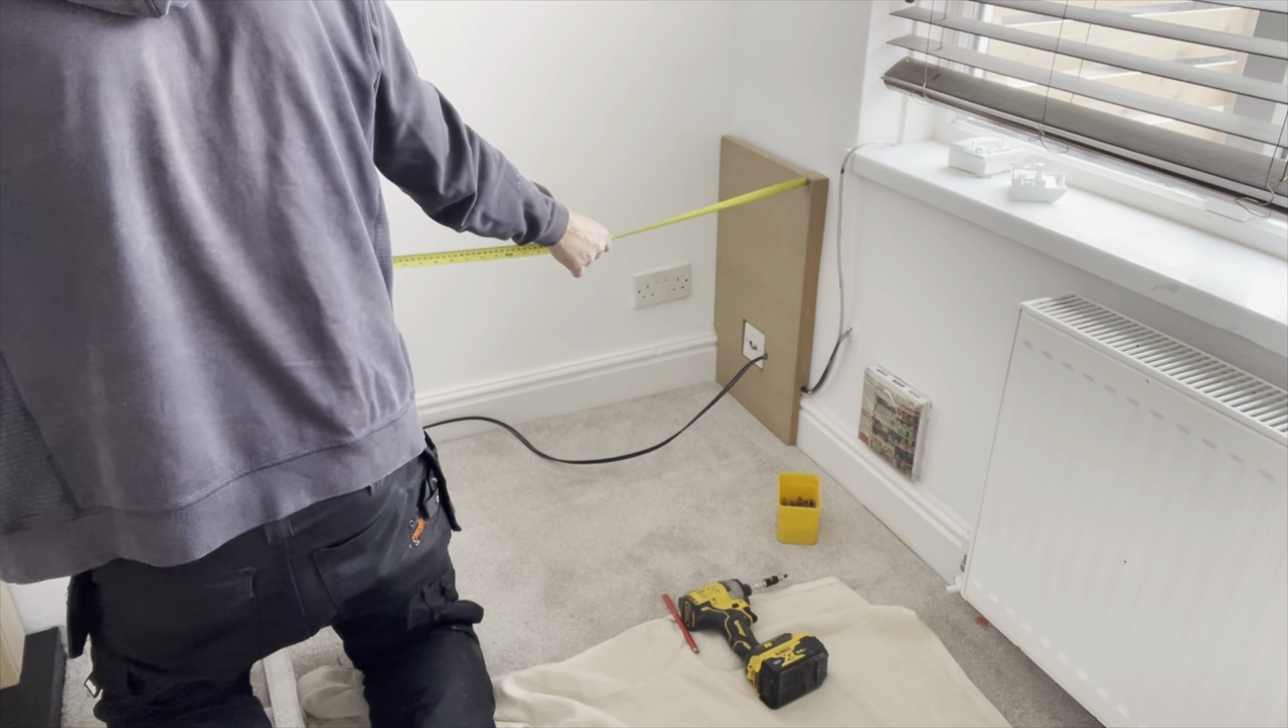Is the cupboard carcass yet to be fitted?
Yes.